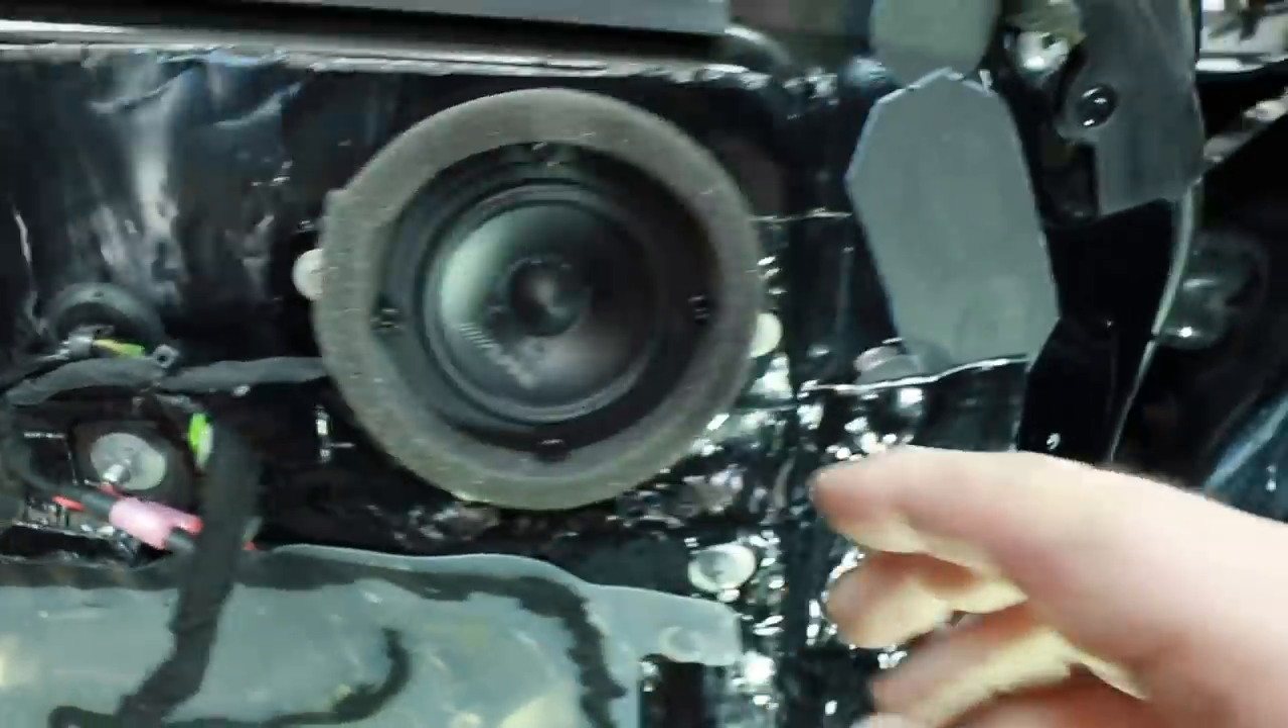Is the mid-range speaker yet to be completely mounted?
No.